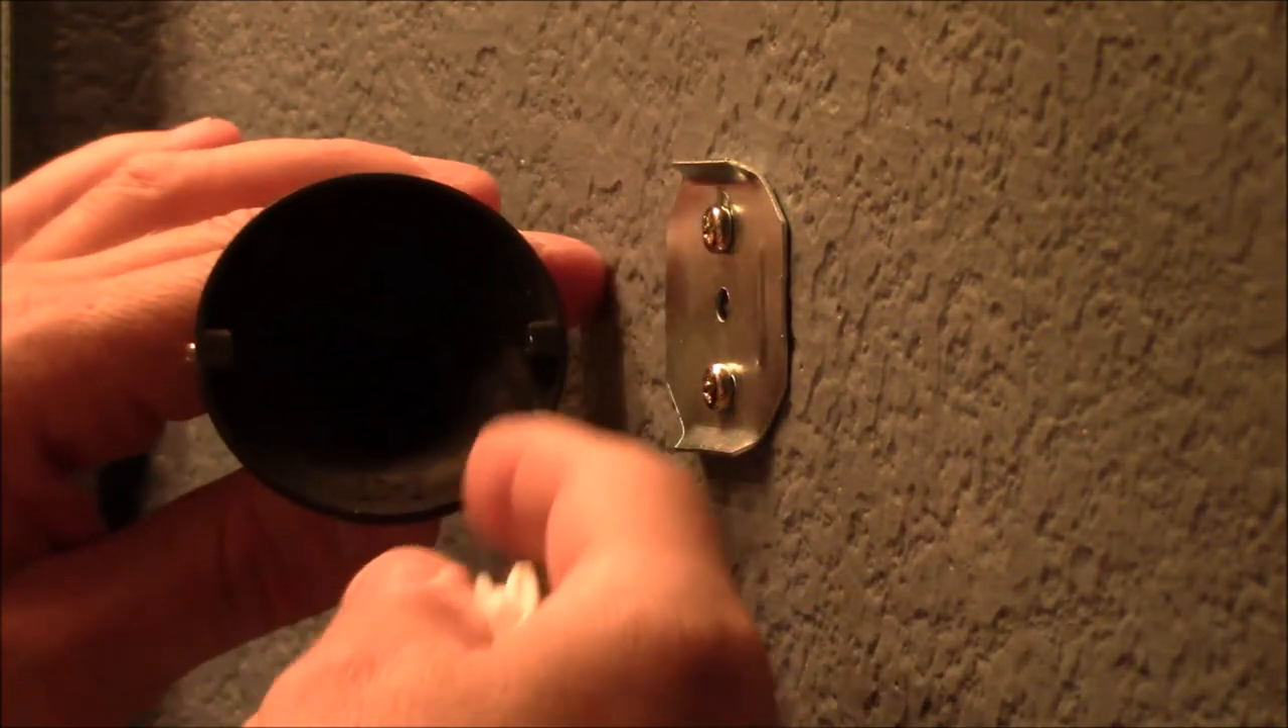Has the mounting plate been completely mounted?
Yes.